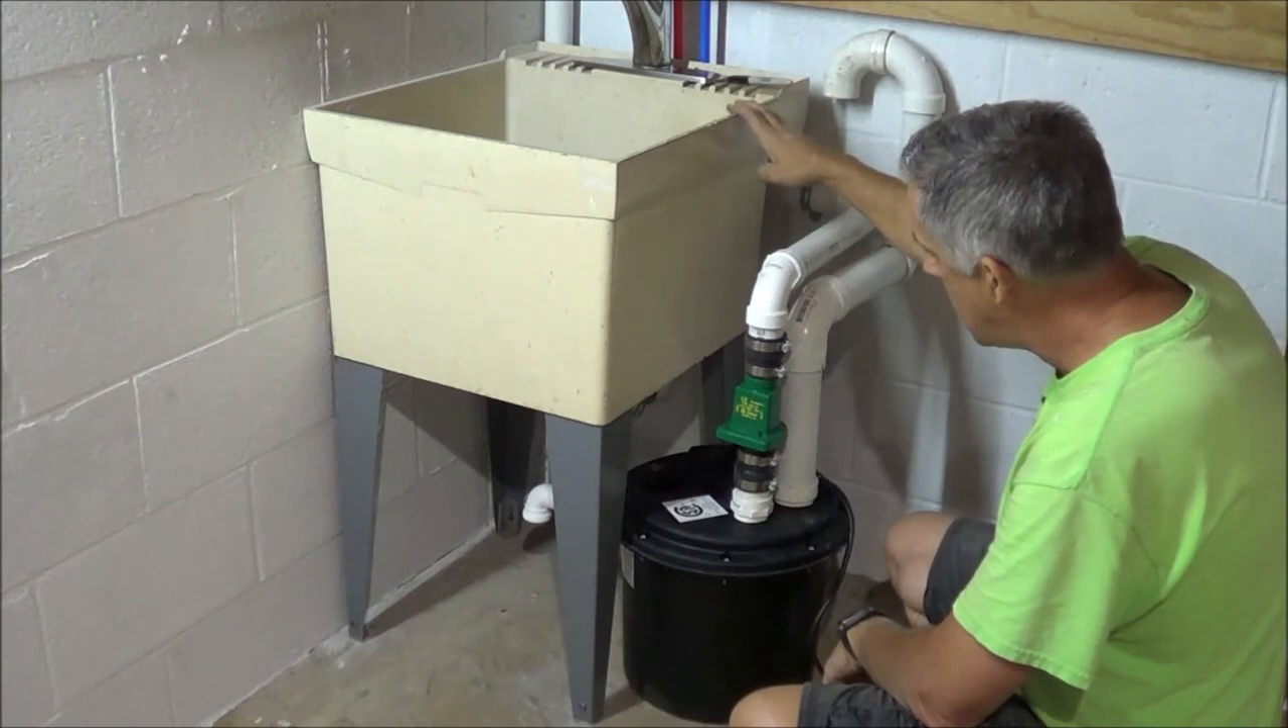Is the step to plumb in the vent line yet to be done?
No.